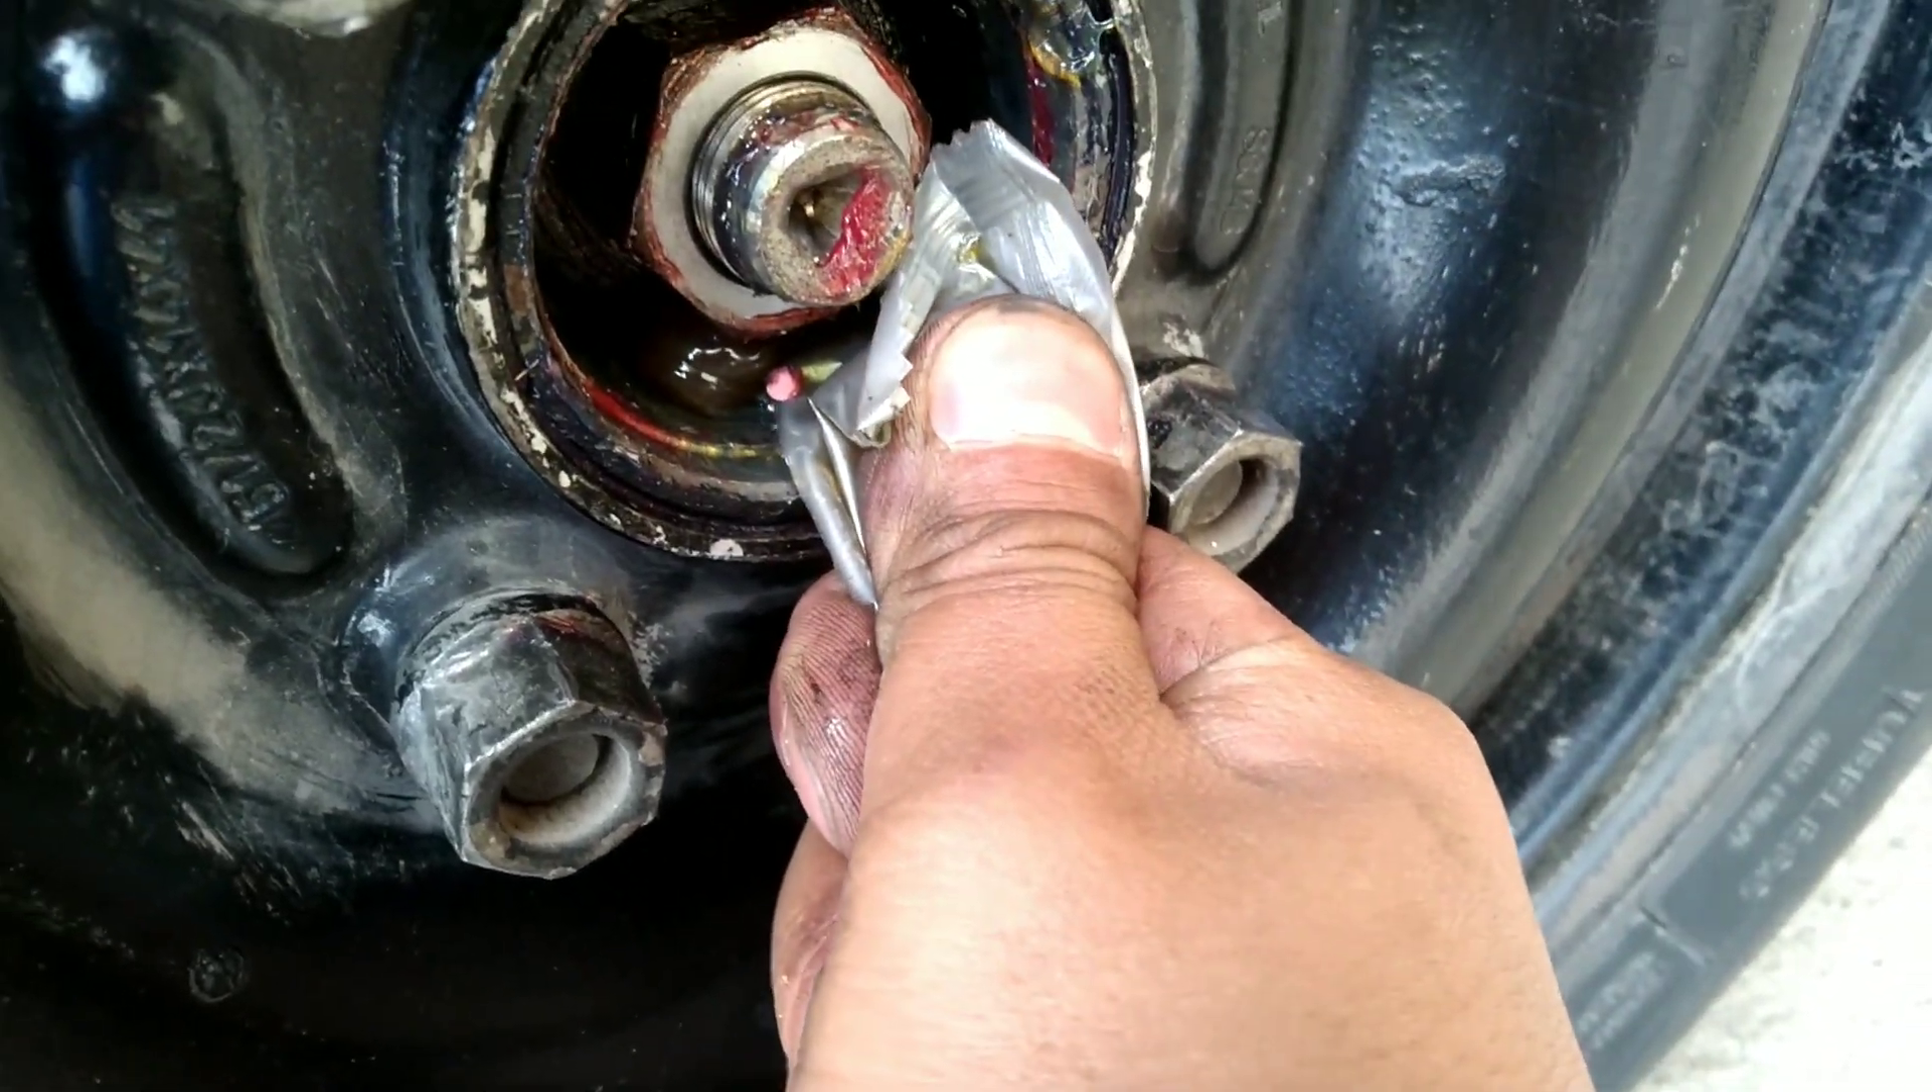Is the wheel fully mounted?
Yes.